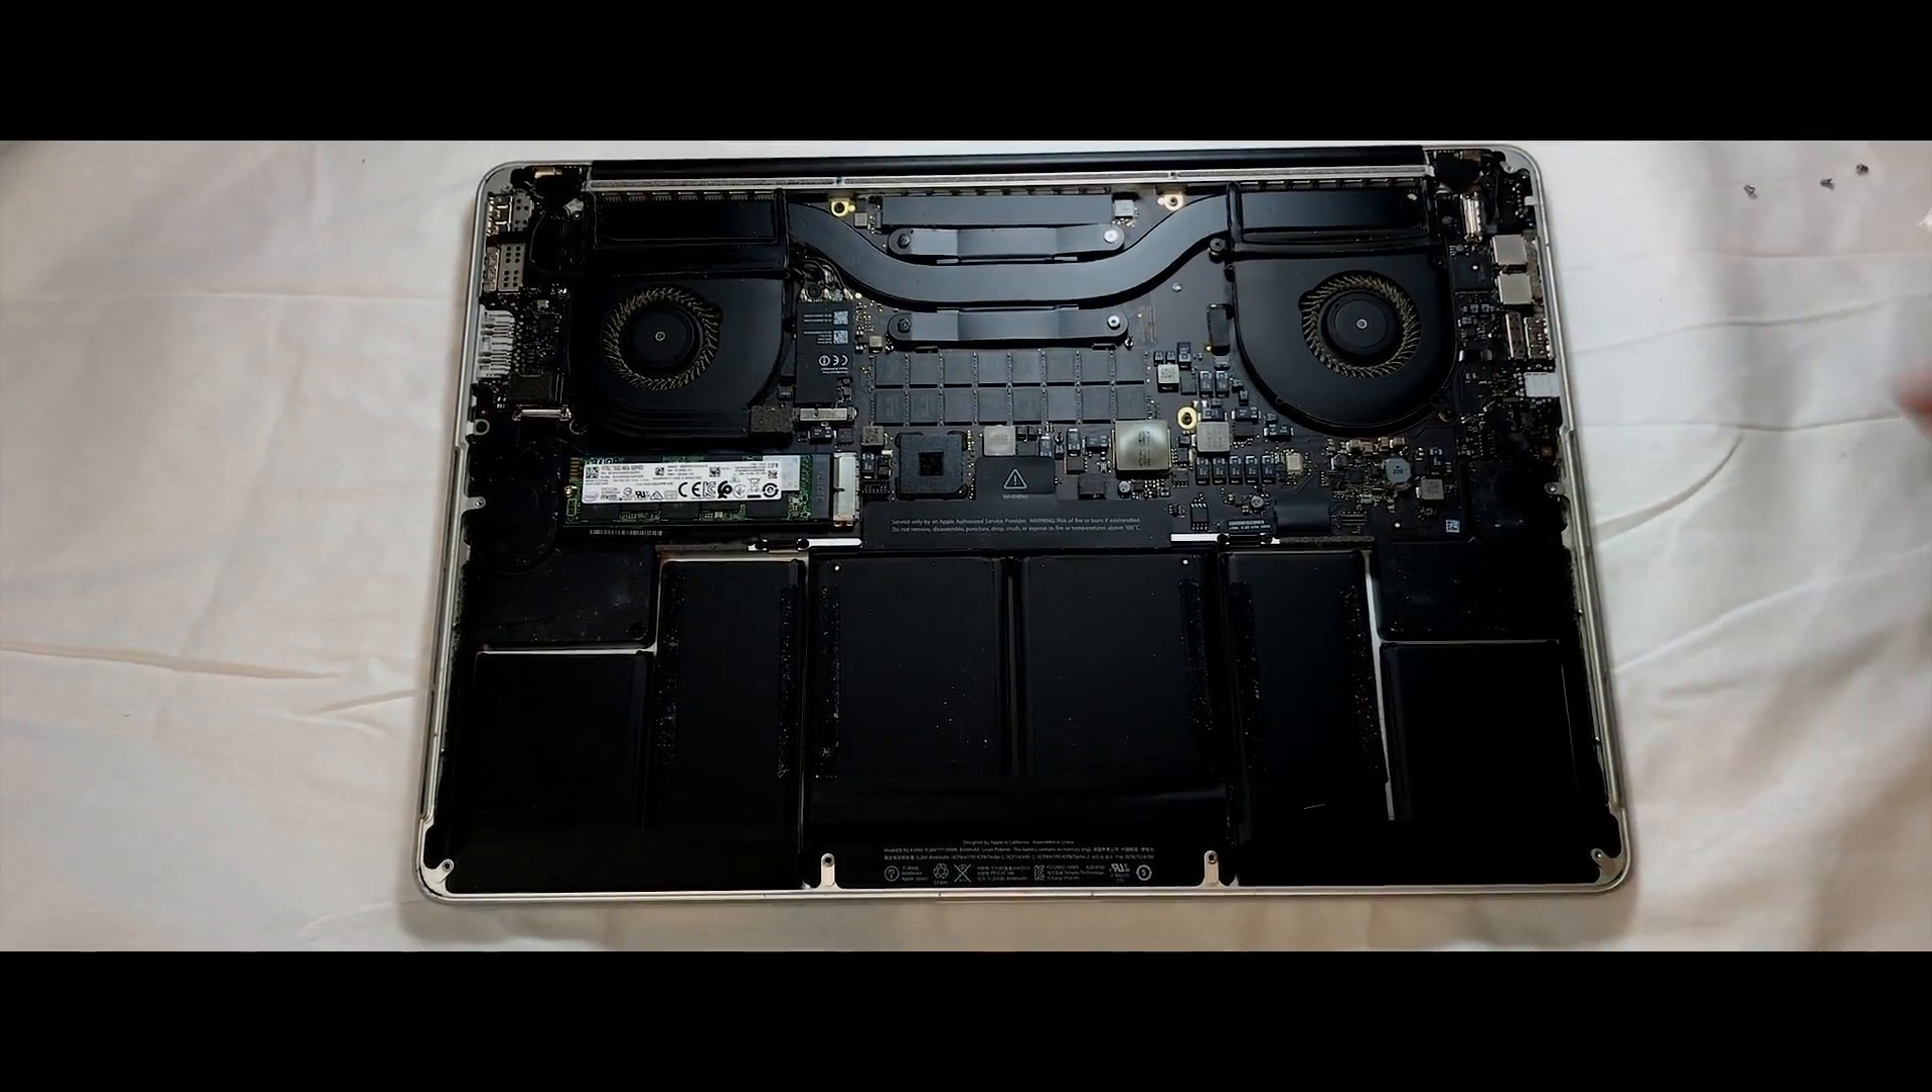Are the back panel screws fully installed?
No.